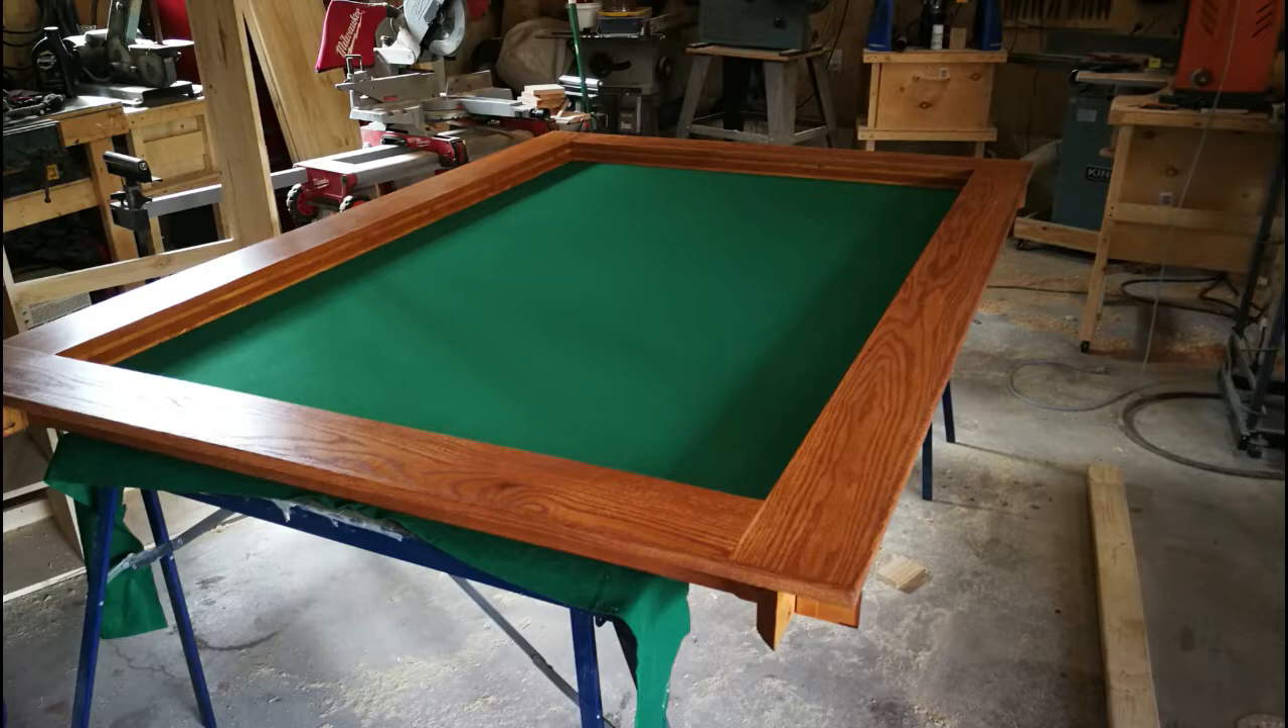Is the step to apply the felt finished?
Yes.